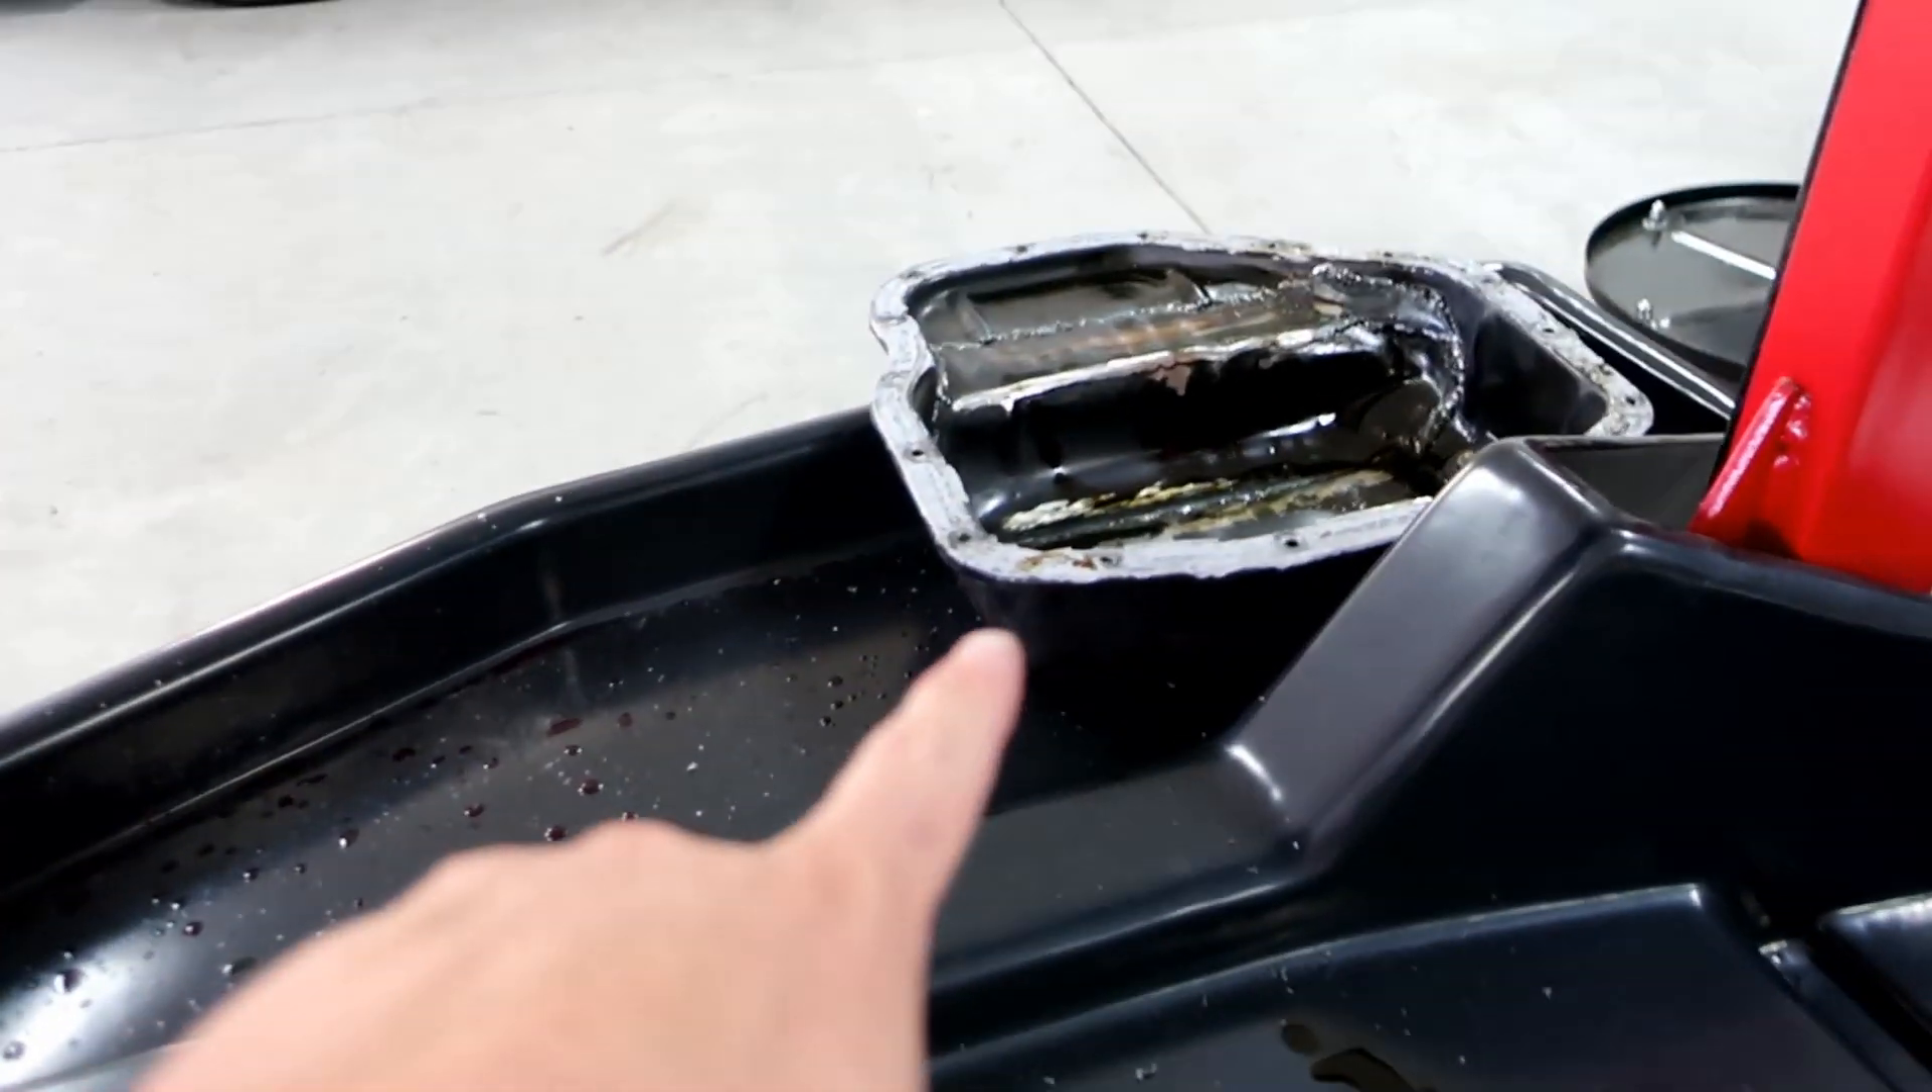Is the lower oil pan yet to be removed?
No.